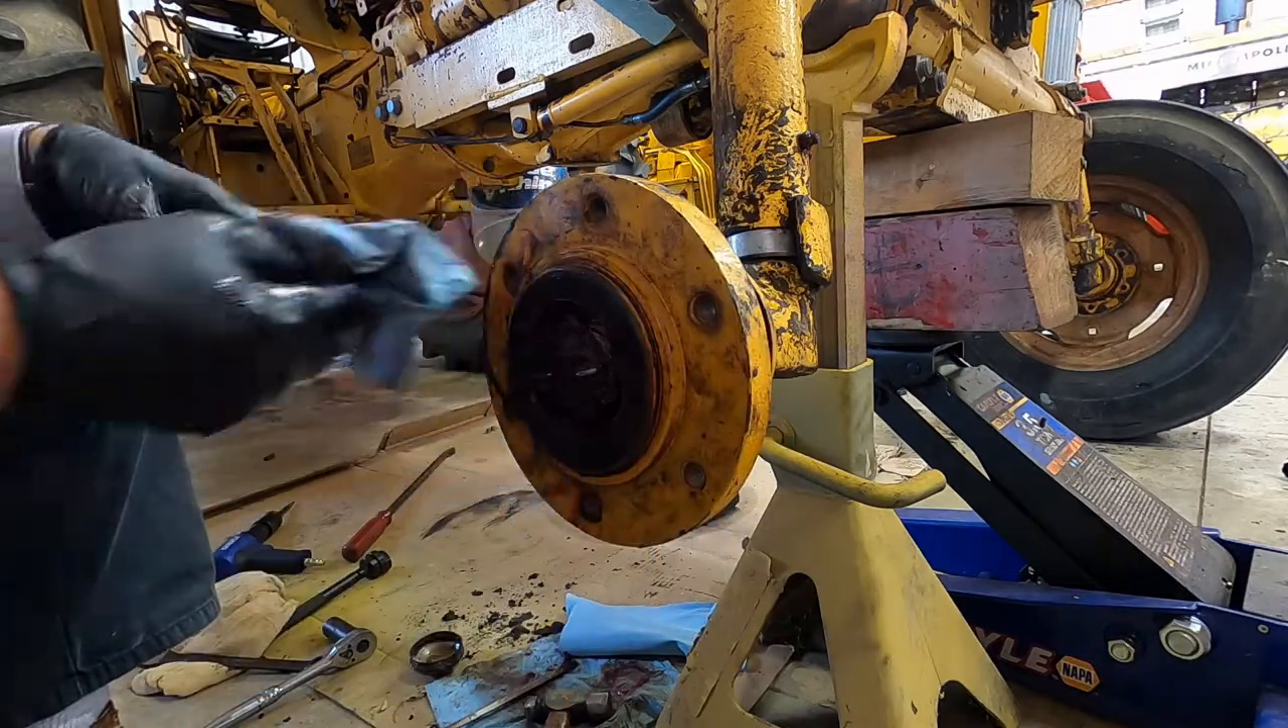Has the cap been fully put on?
No.